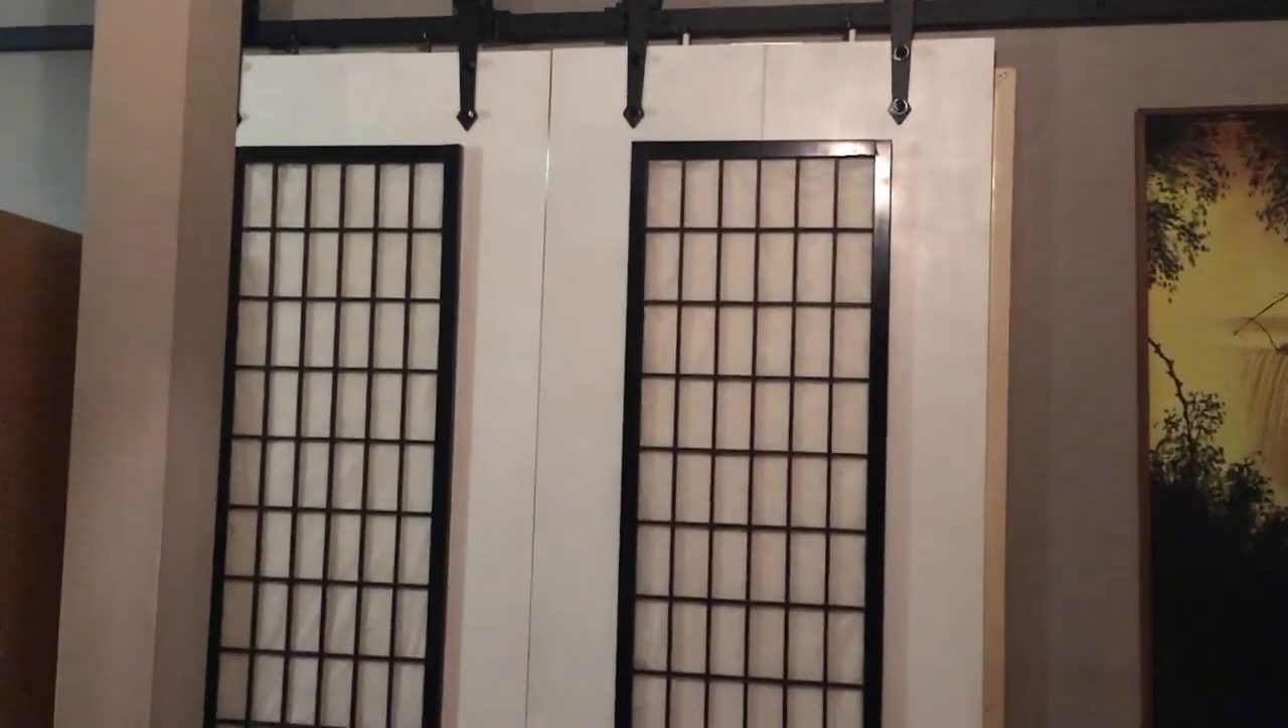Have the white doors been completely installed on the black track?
Yes.